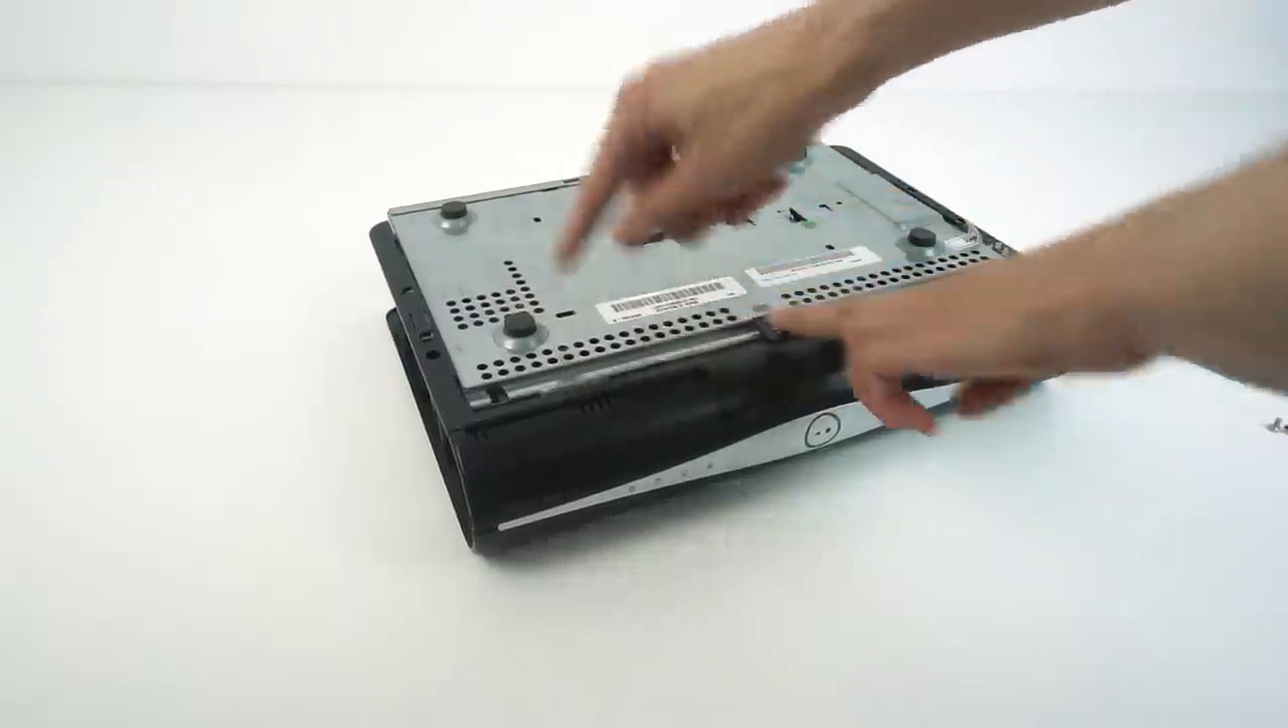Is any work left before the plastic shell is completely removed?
Yes.